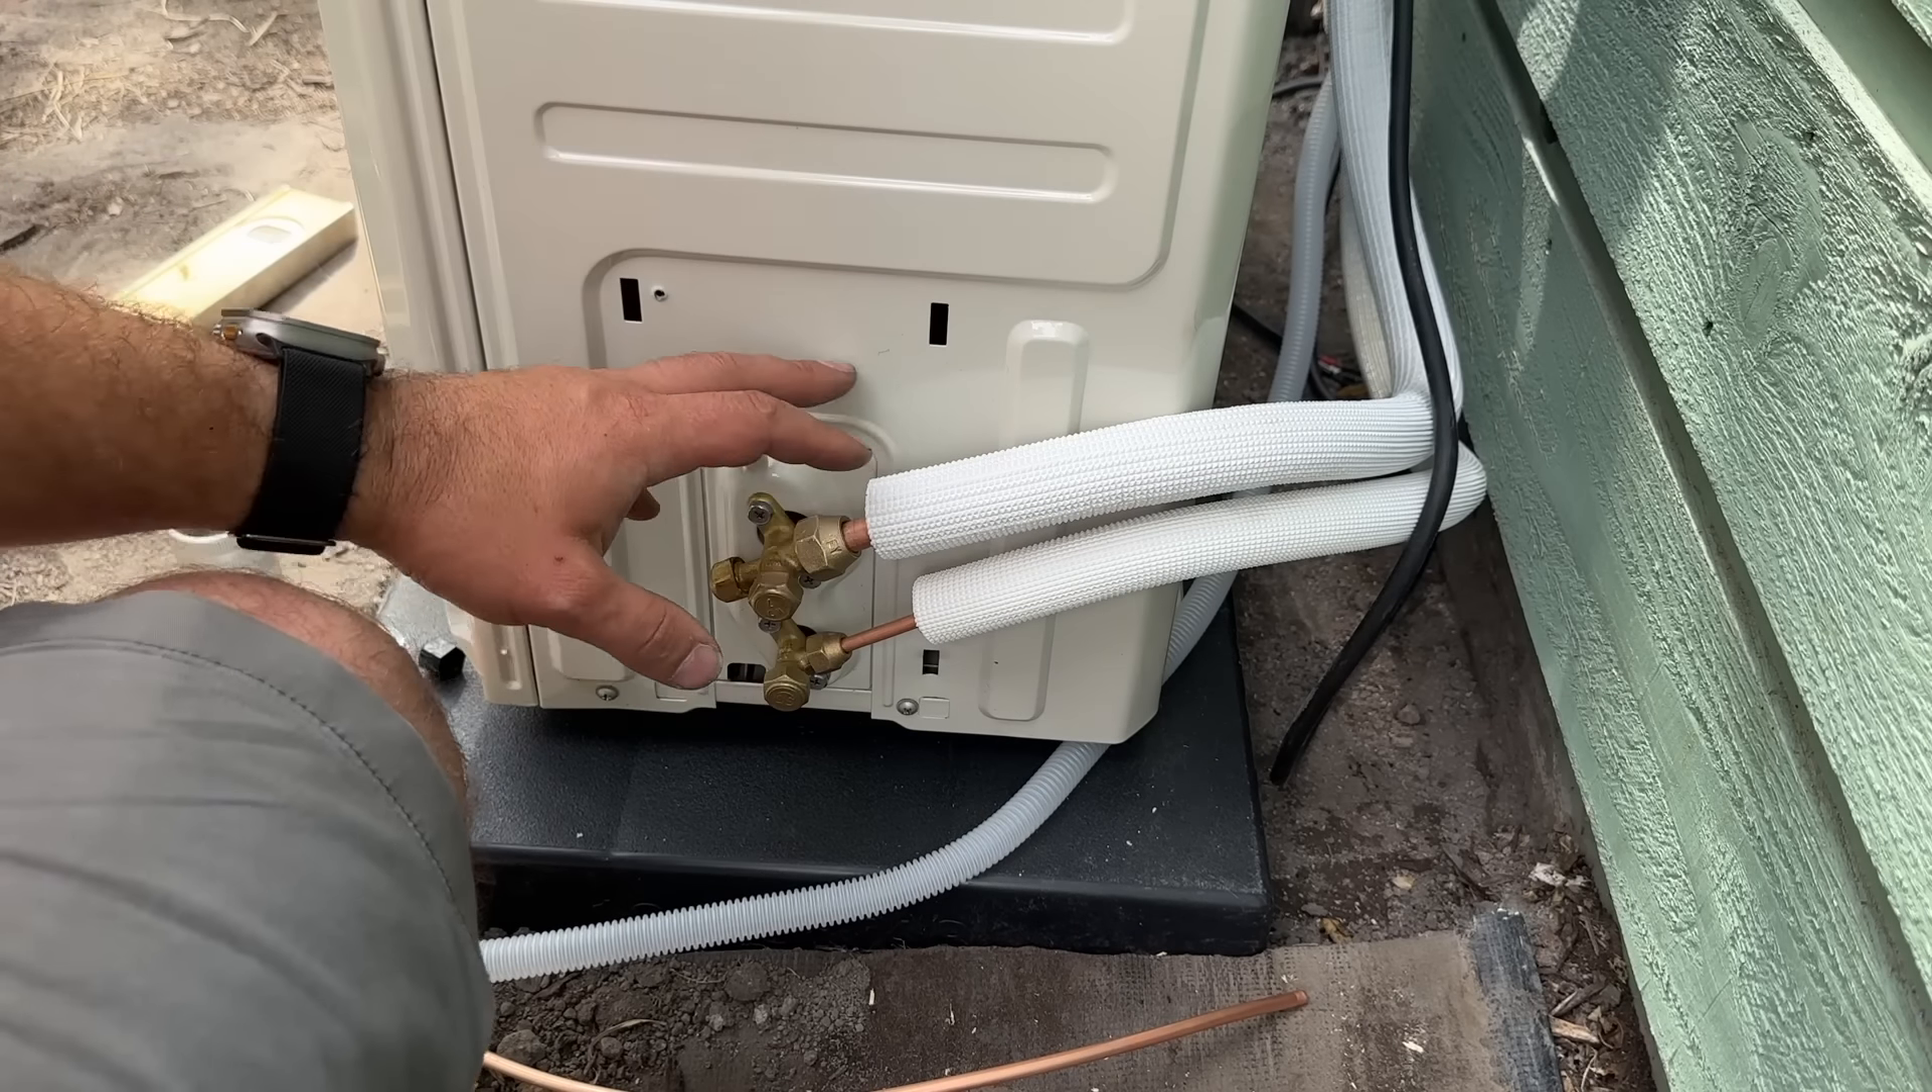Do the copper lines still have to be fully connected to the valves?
No.